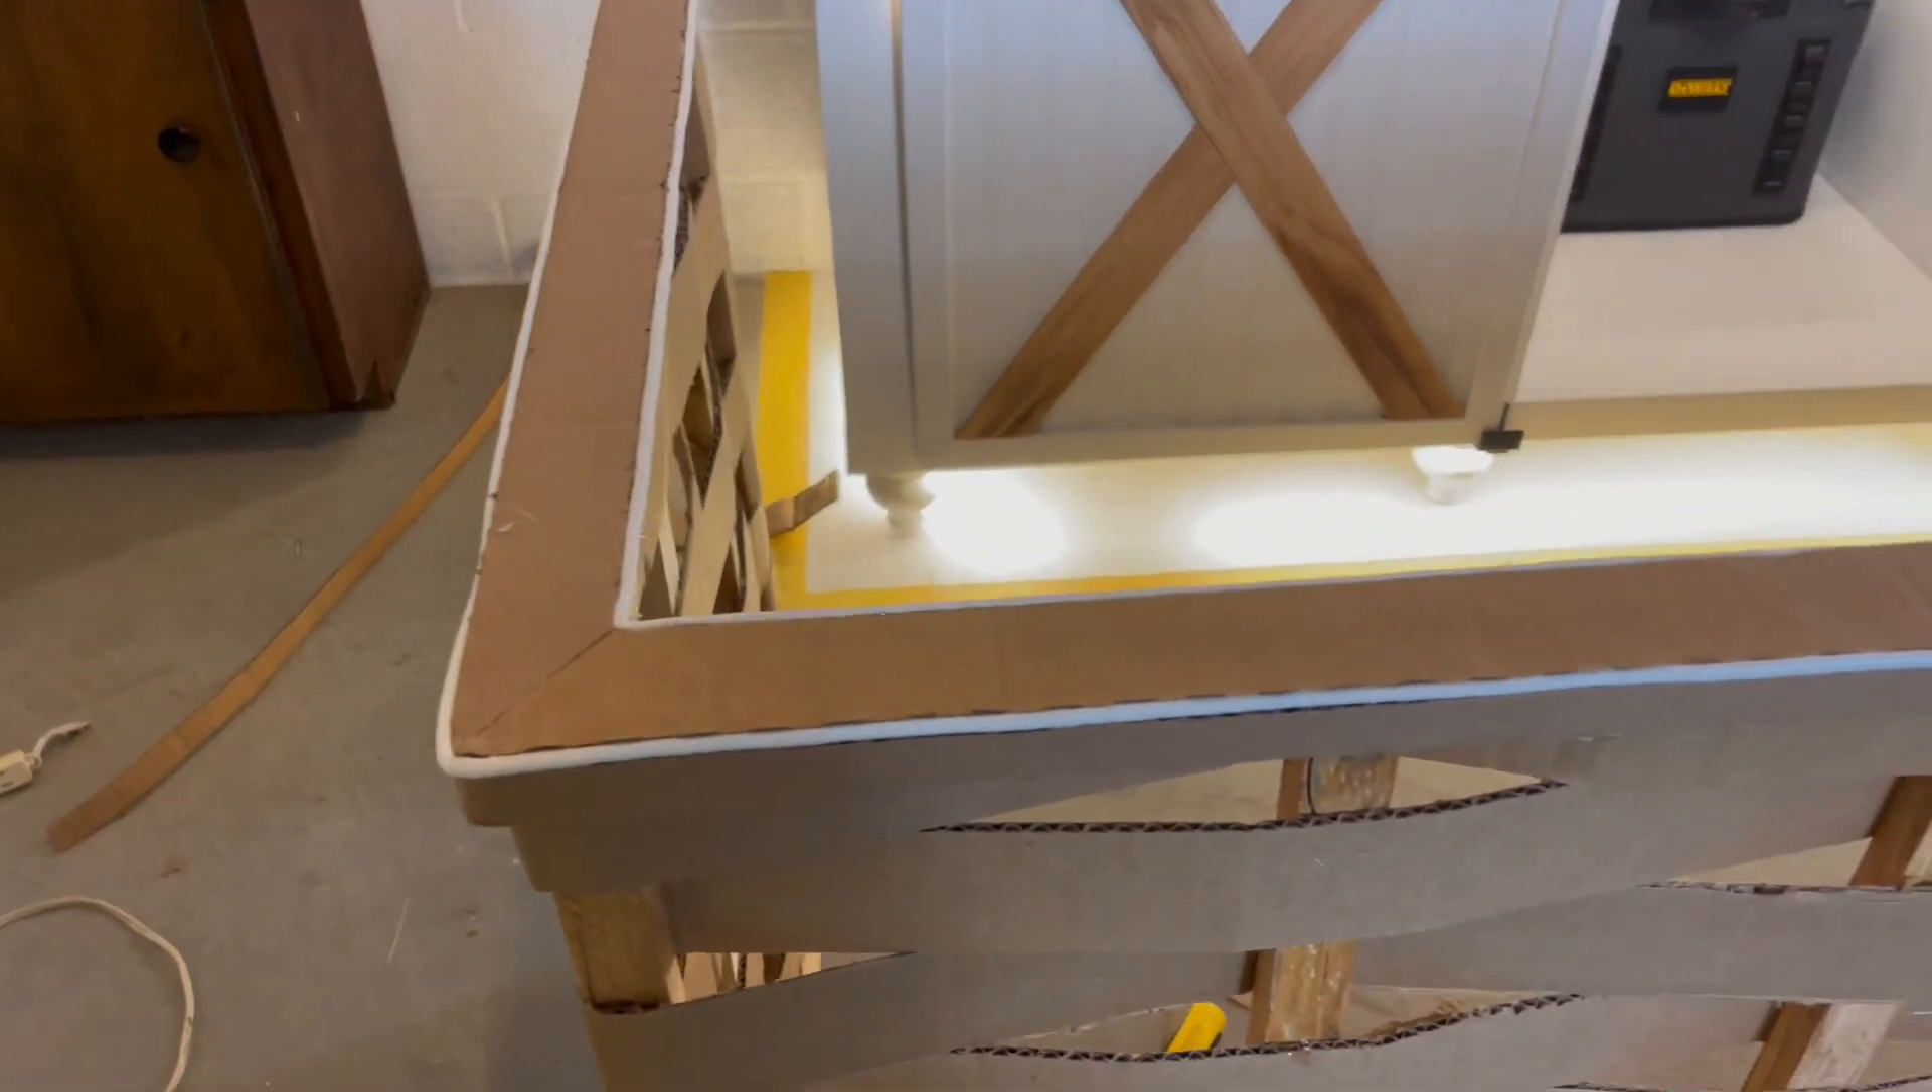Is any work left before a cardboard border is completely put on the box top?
No.